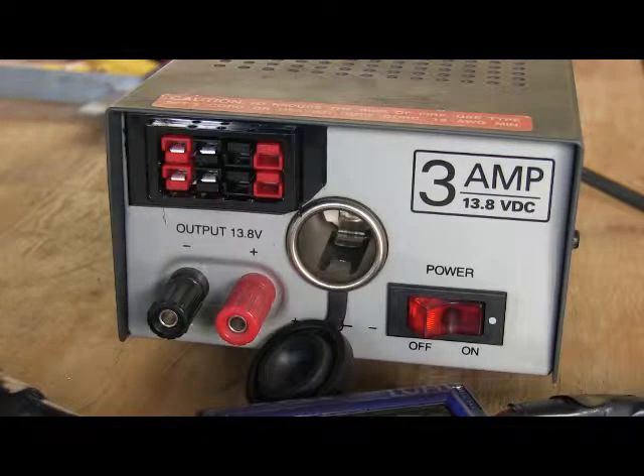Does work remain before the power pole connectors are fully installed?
No.